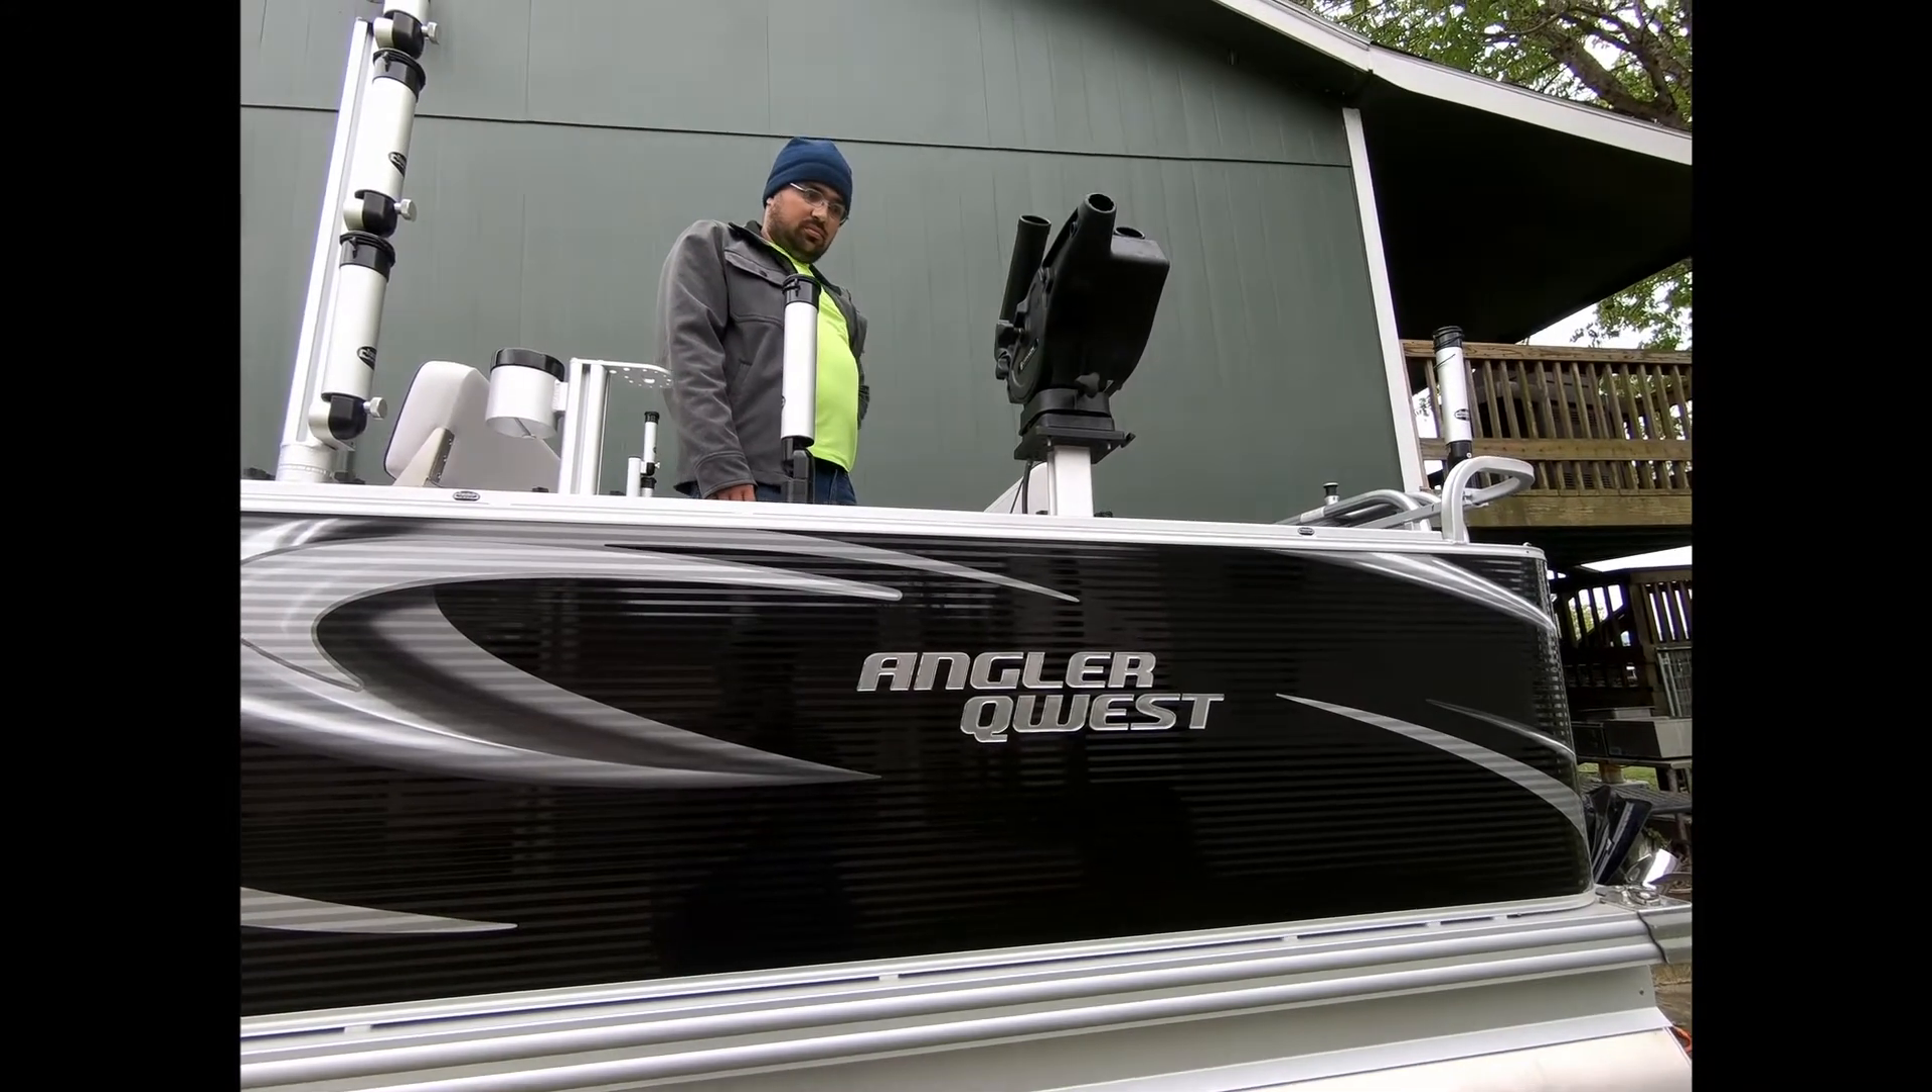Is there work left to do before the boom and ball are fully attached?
Yes.